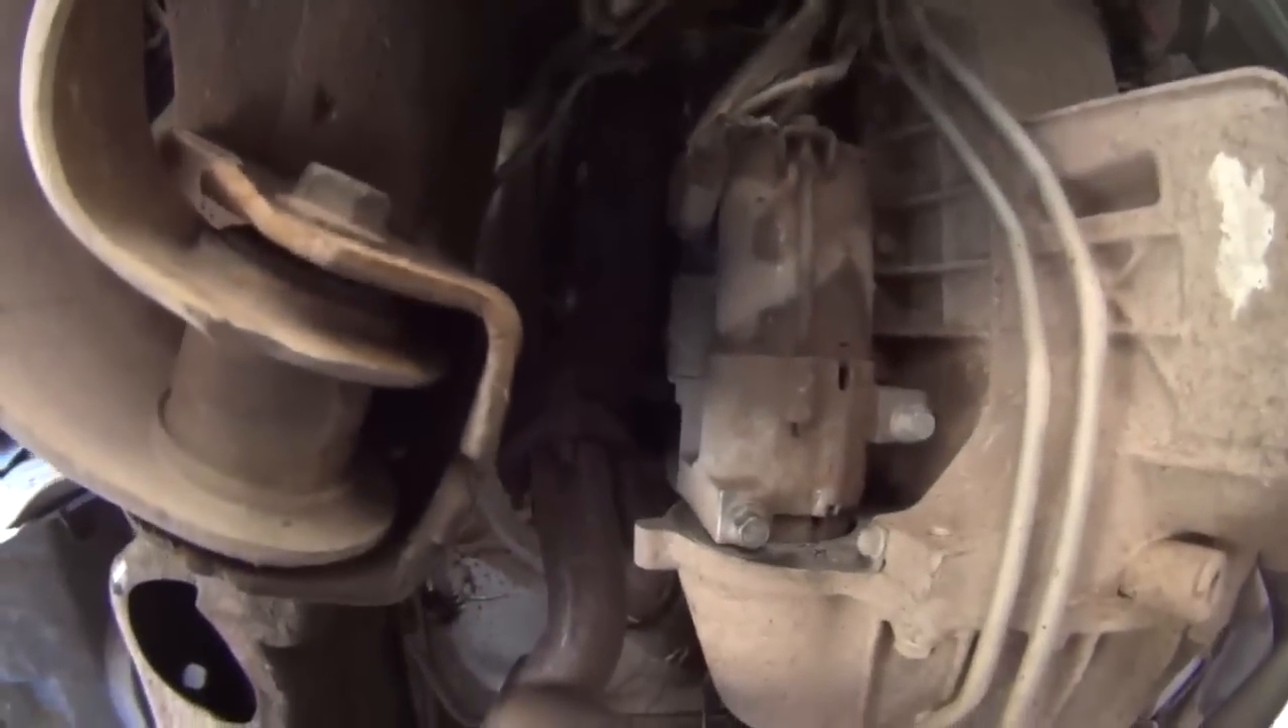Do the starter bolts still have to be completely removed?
Yes.